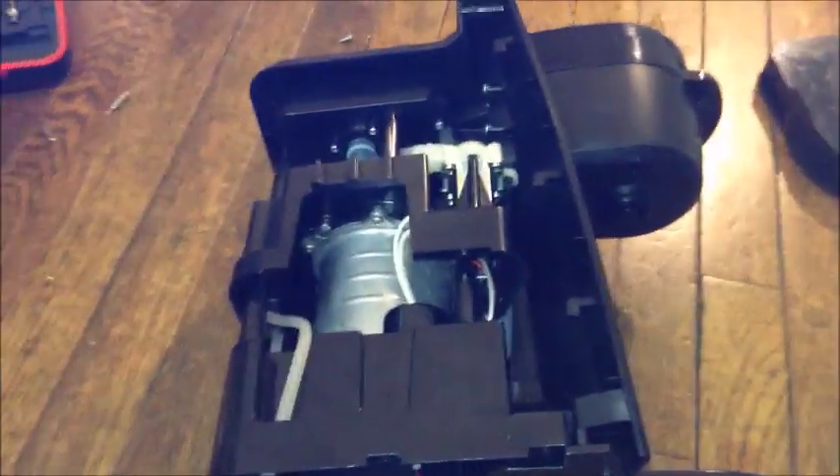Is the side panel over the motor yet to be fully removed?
No.